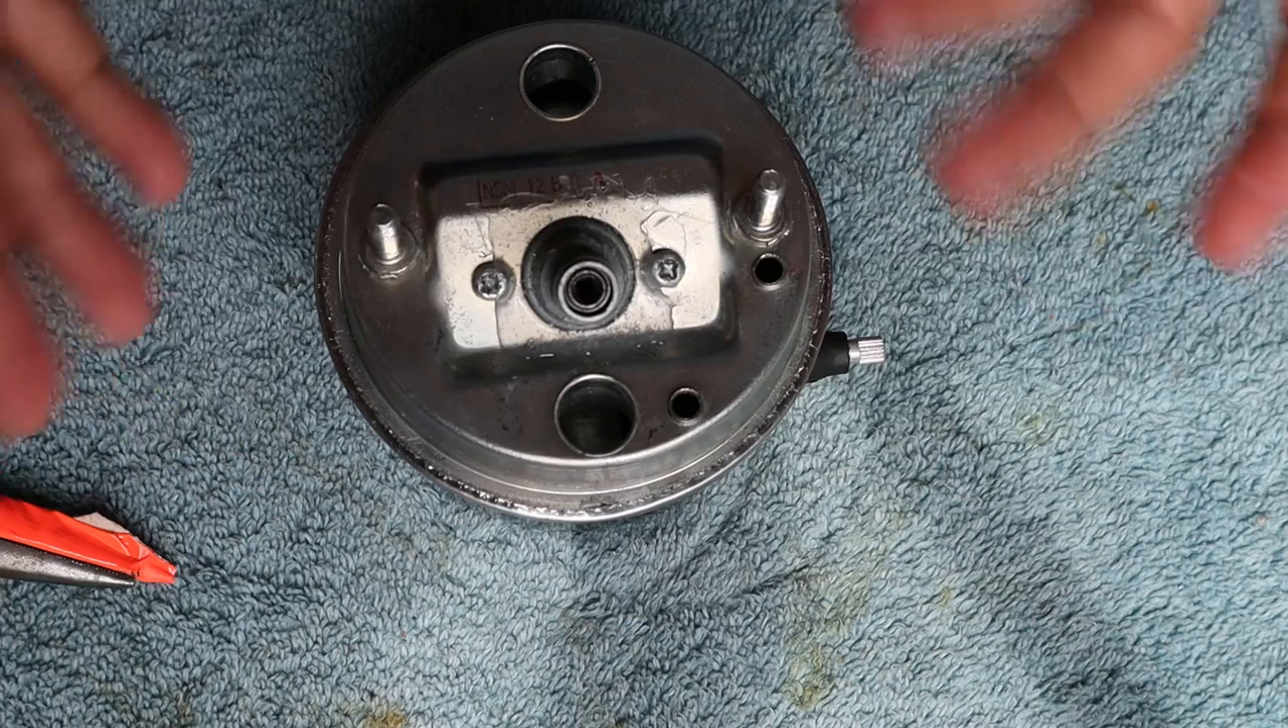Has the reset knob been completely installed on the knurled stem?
No.